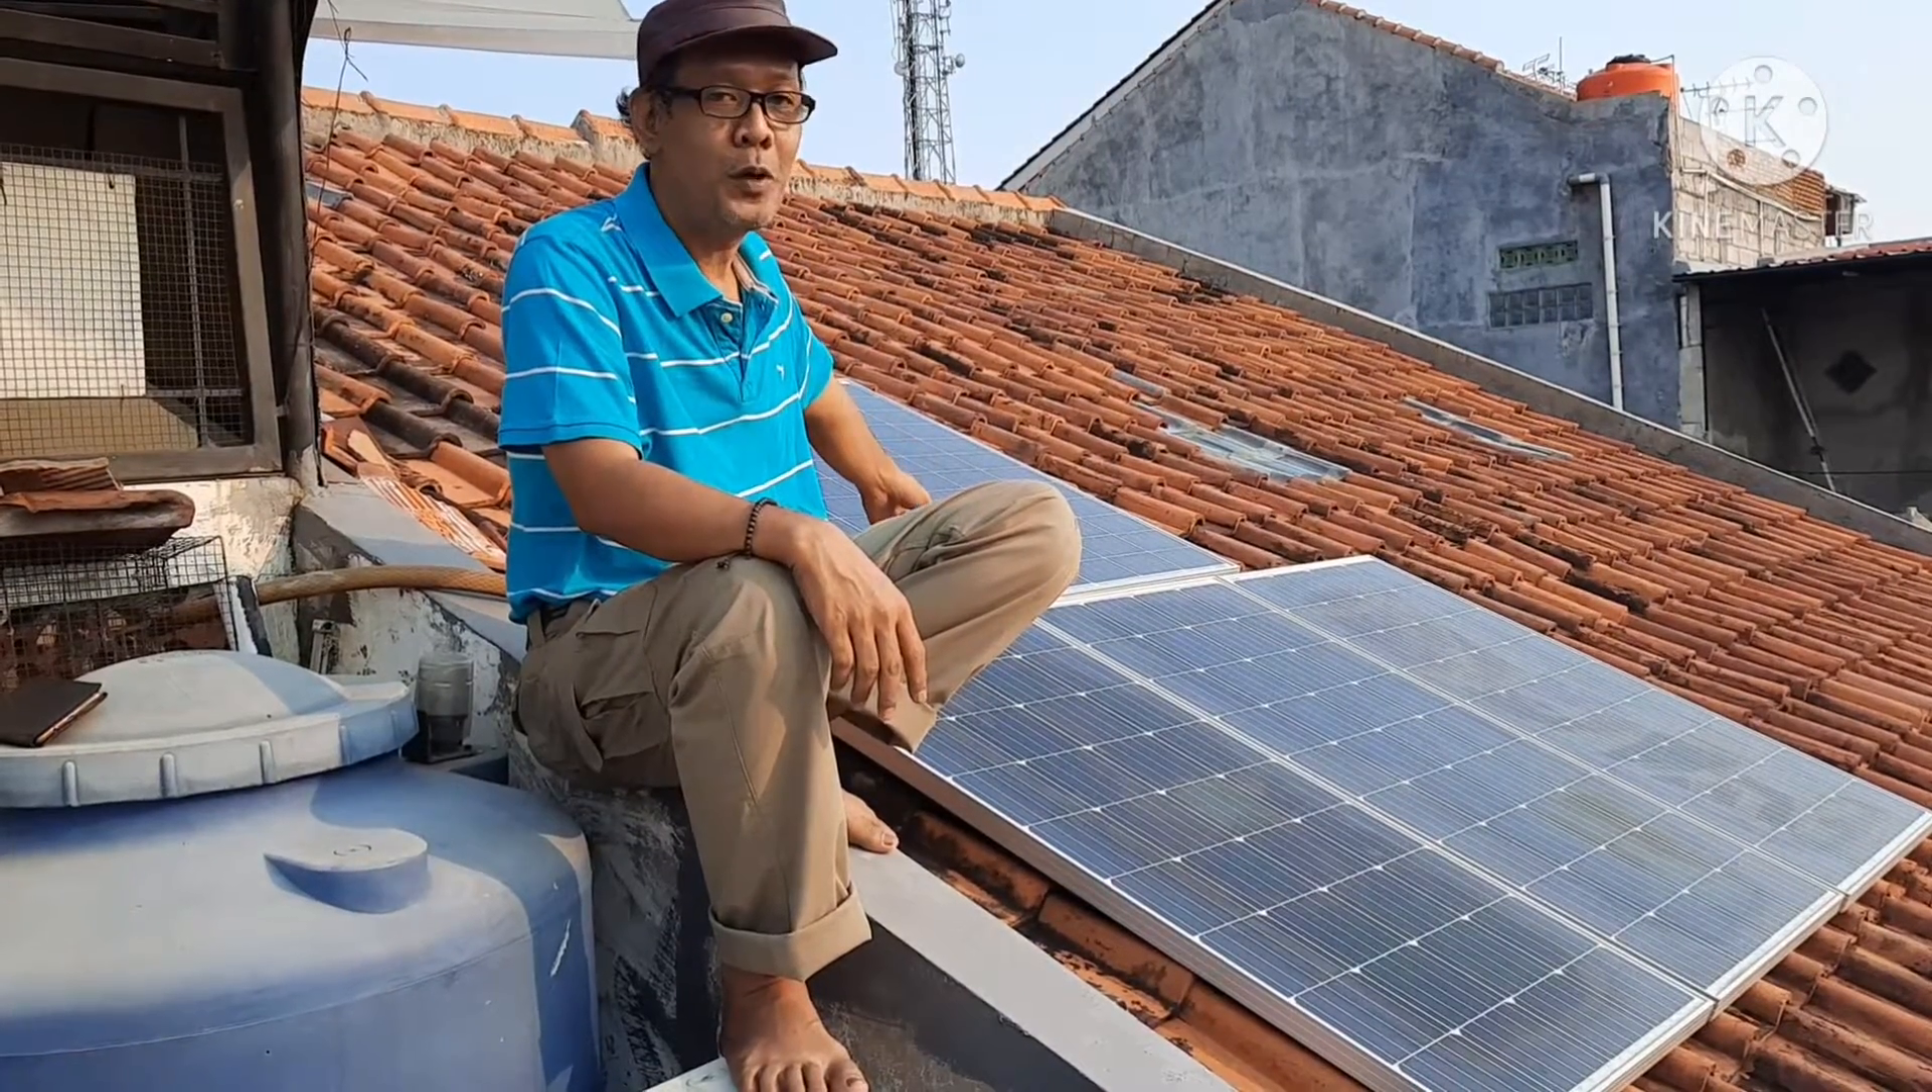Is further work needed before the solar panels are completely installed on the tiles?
No.